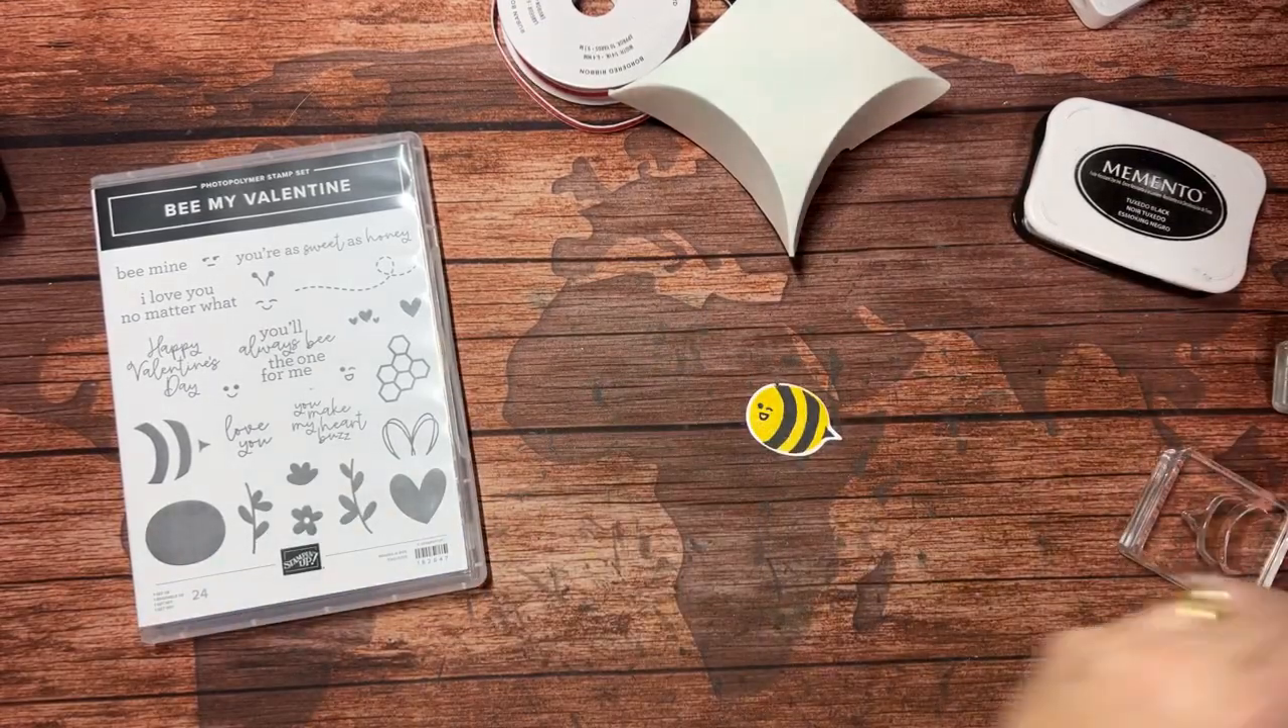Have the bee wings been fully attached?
No.